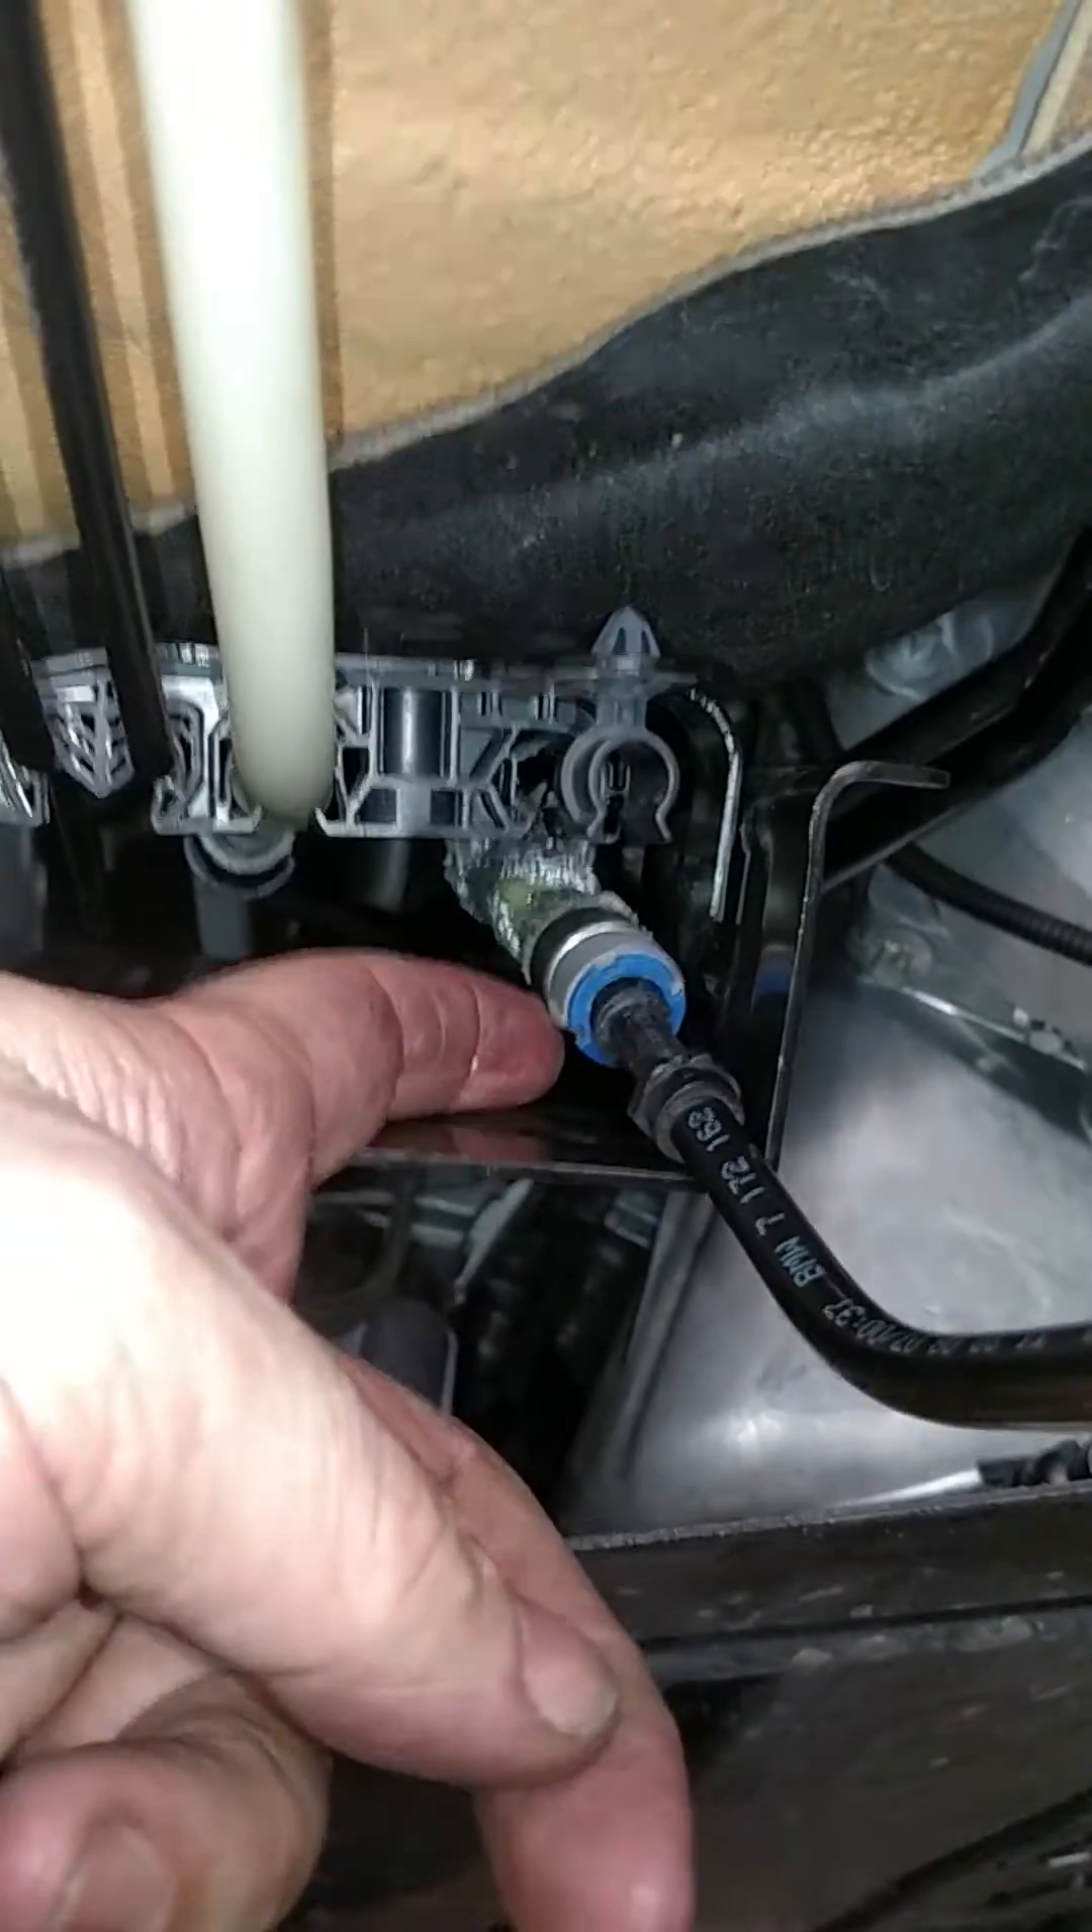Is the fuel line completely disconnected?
No.